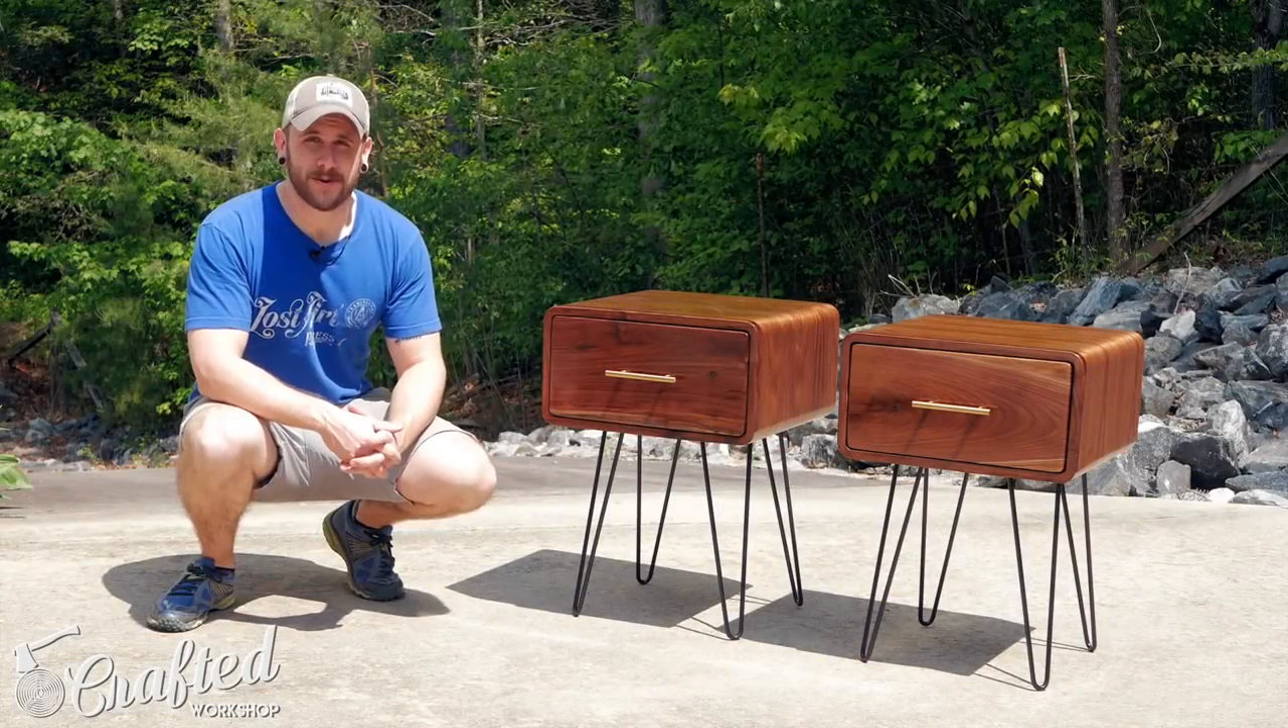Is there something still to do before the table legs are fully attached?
No.